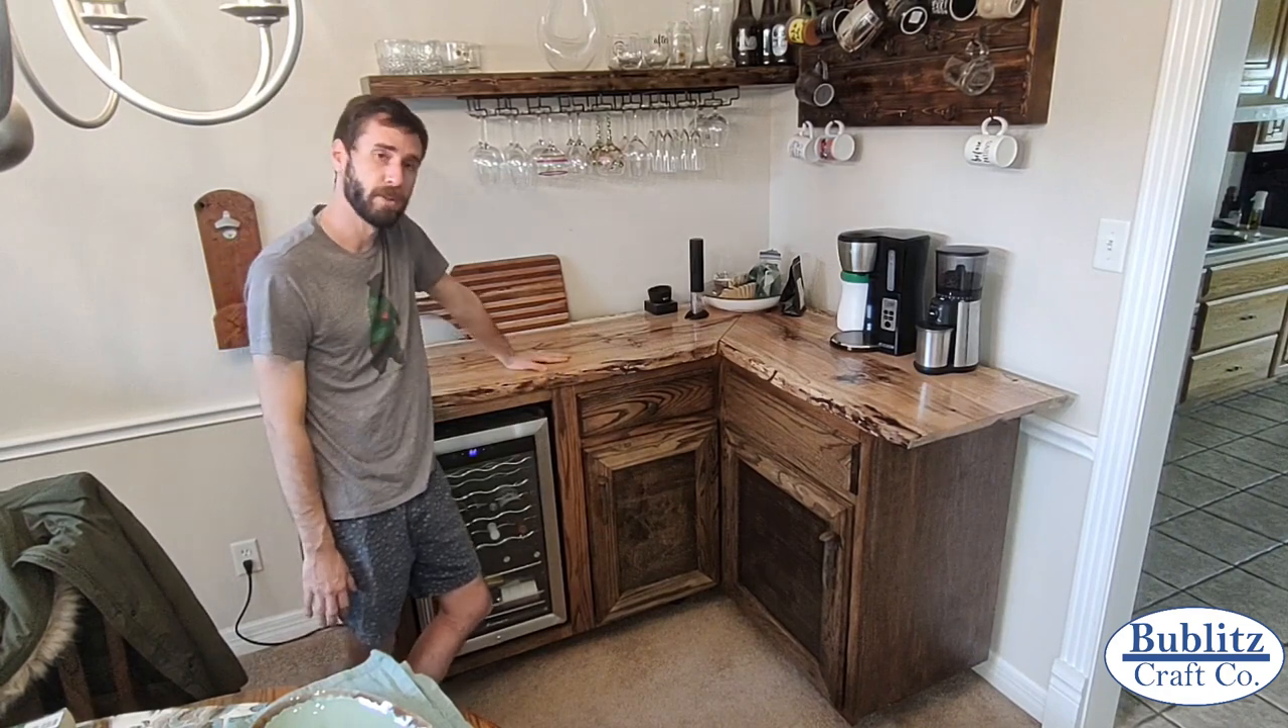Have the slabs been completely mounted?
Yes.